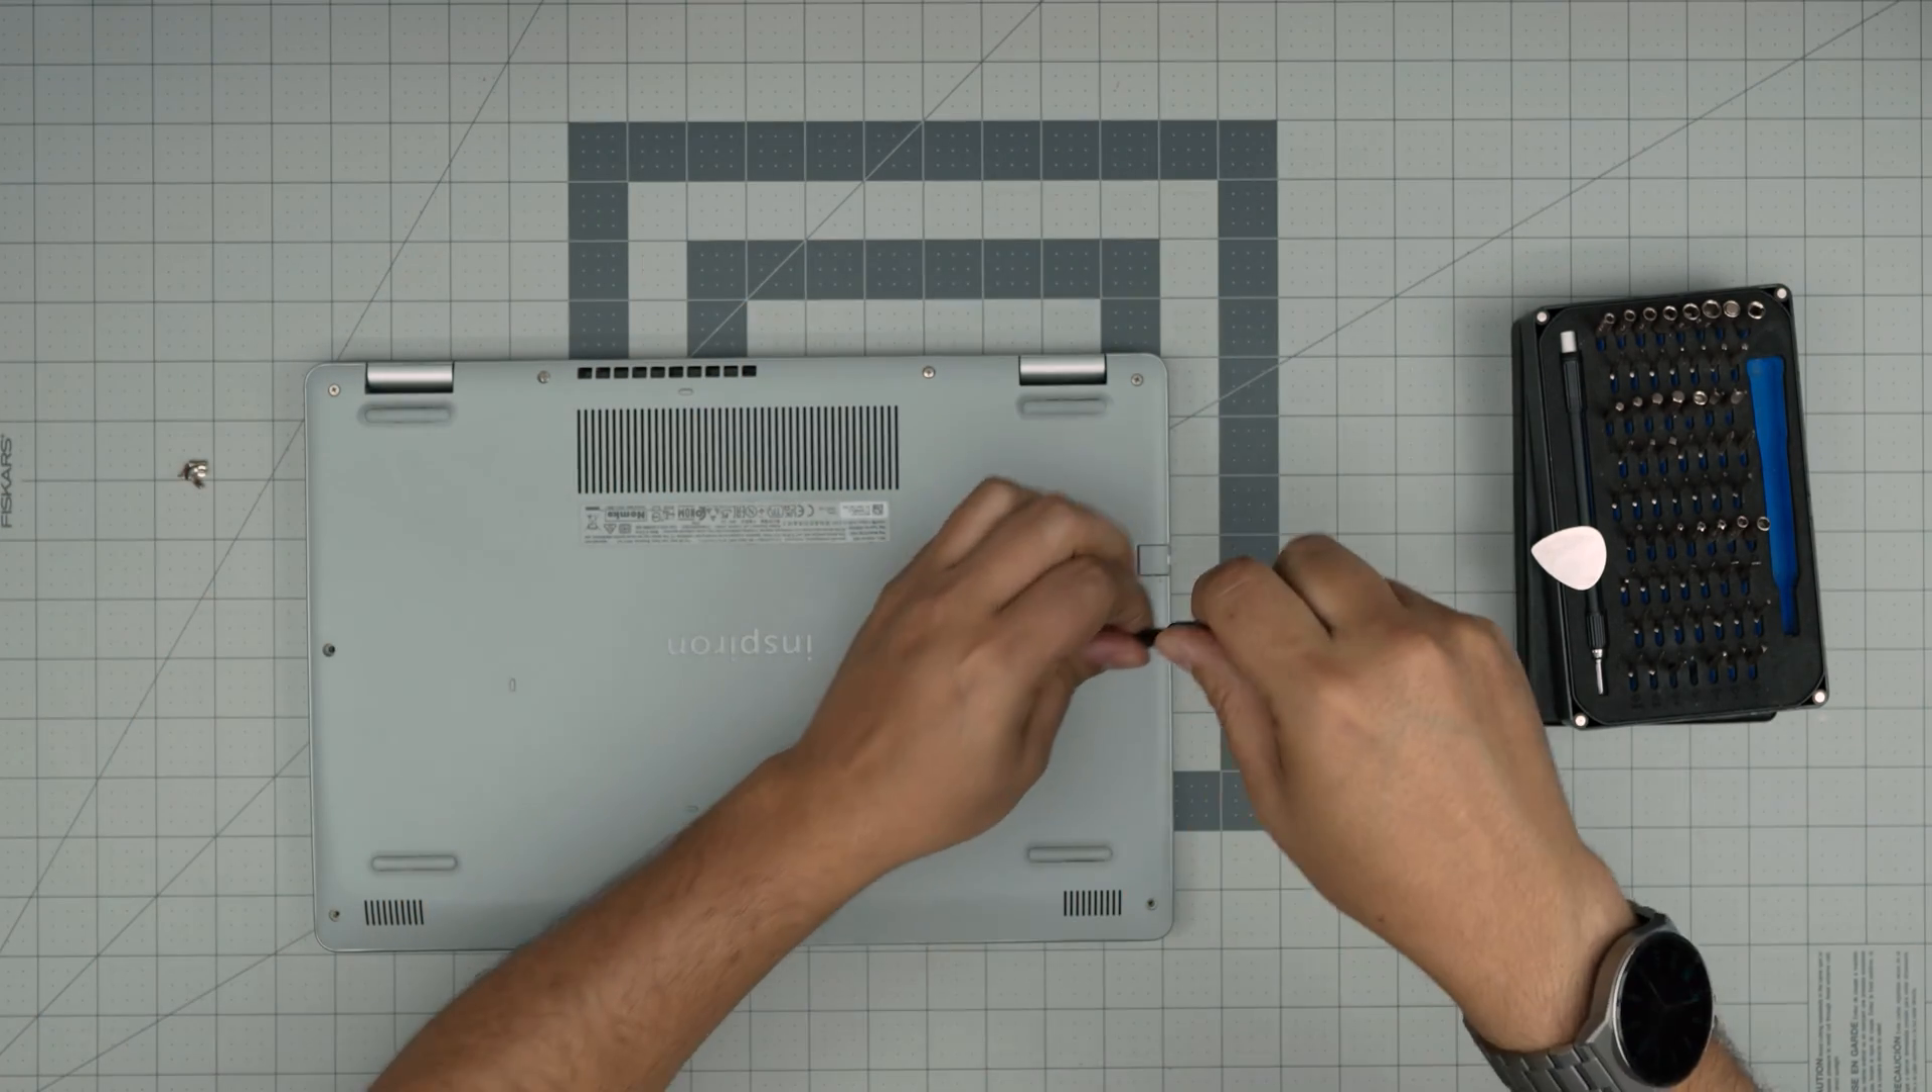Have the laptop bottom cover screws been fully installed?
No.